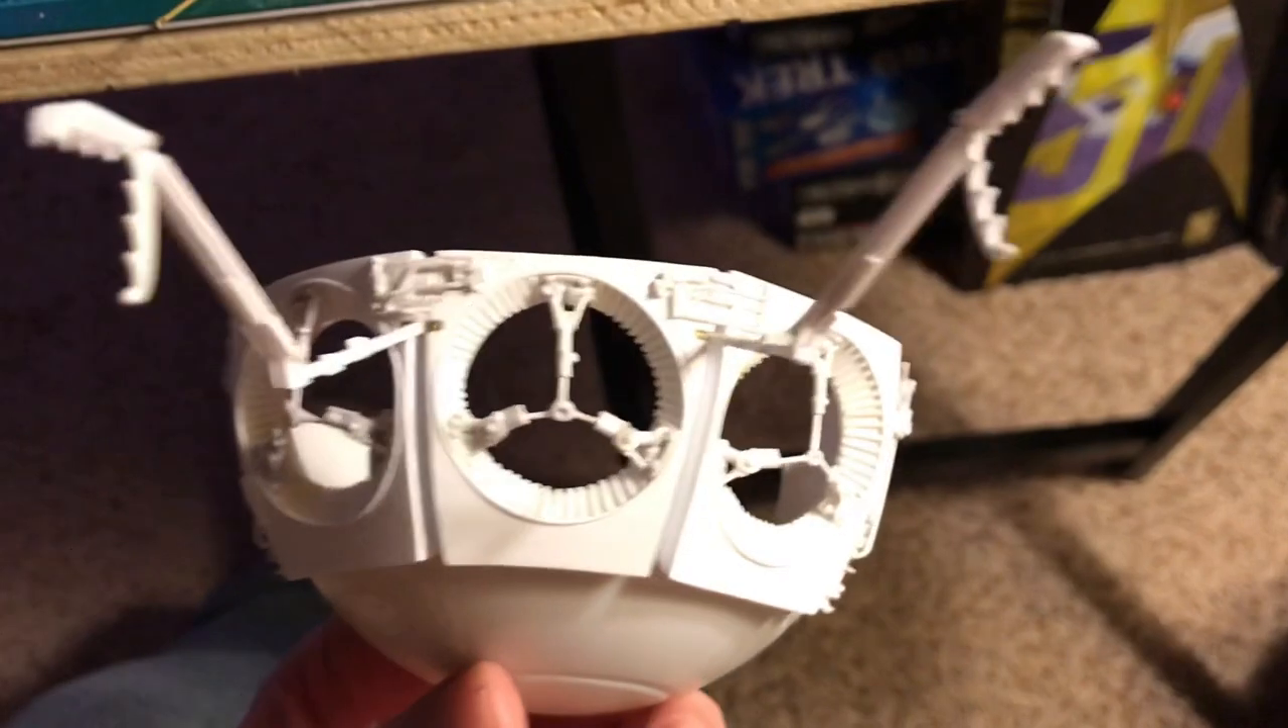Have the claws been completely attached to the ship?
Yes.